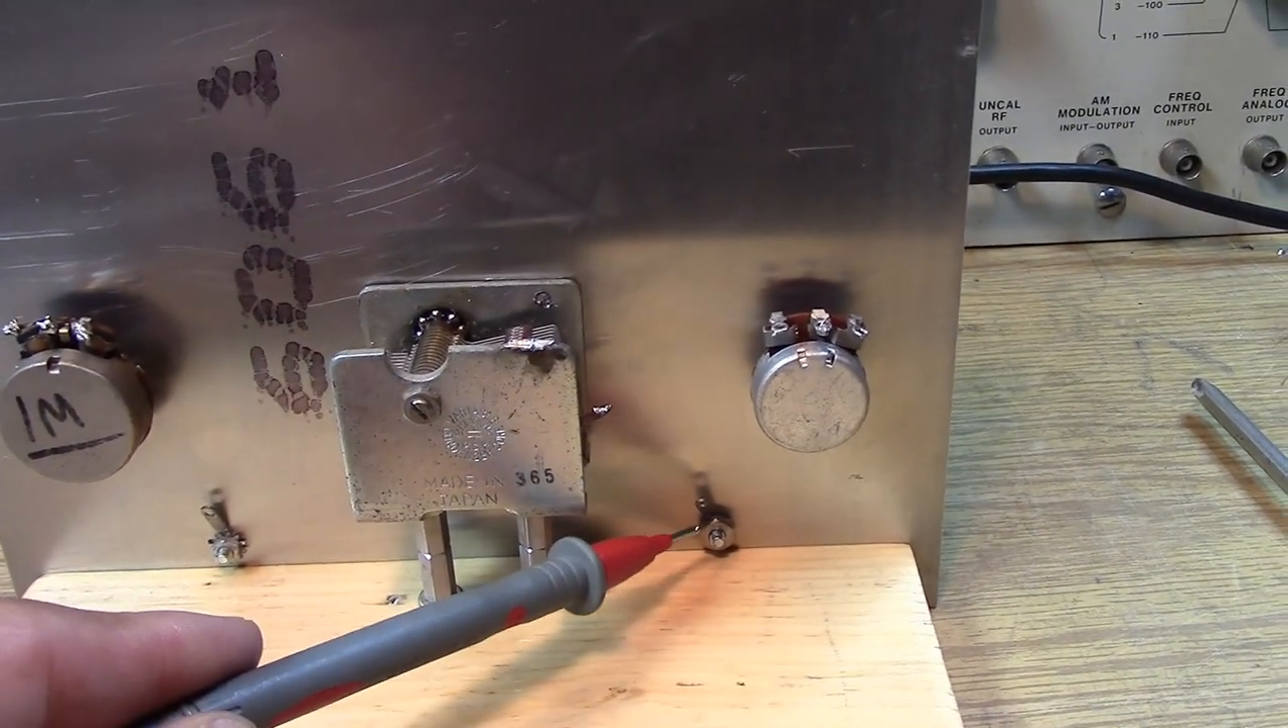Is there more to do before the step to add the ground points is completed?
No.